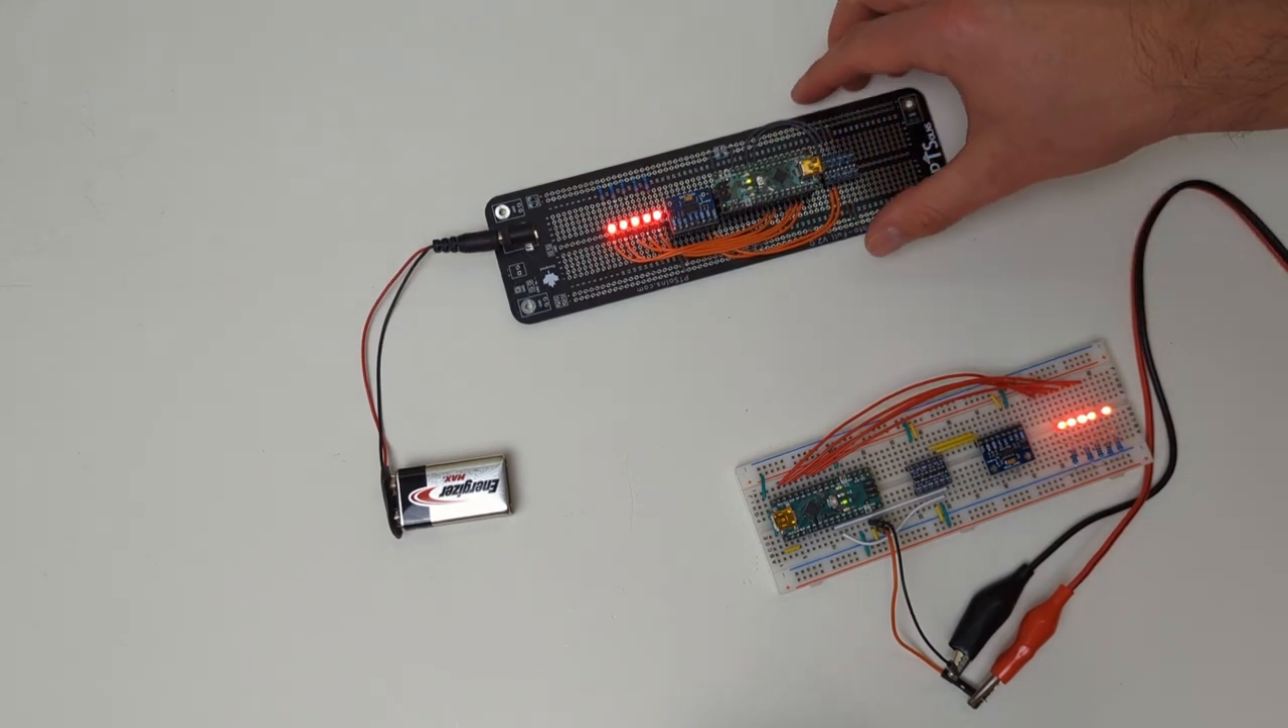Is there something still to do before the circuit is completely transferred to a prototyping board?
No.